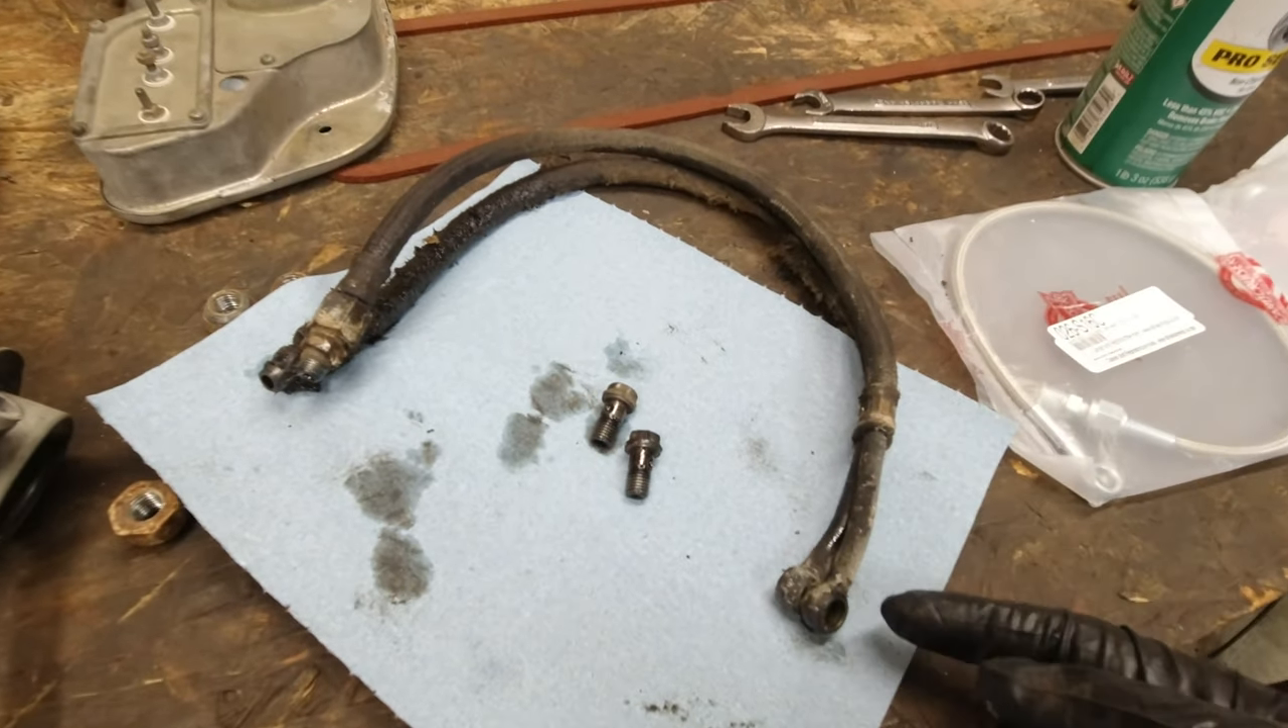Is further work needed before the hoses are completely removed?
No.